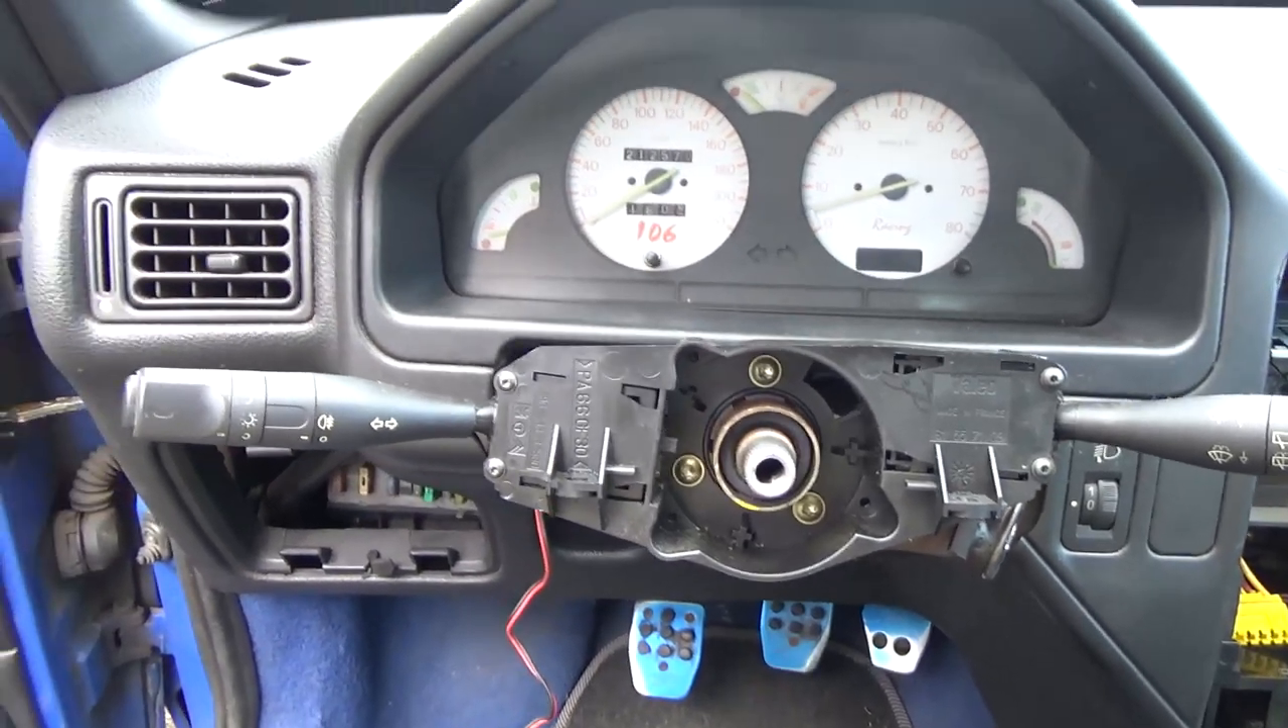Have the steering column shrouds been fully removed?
Yes.